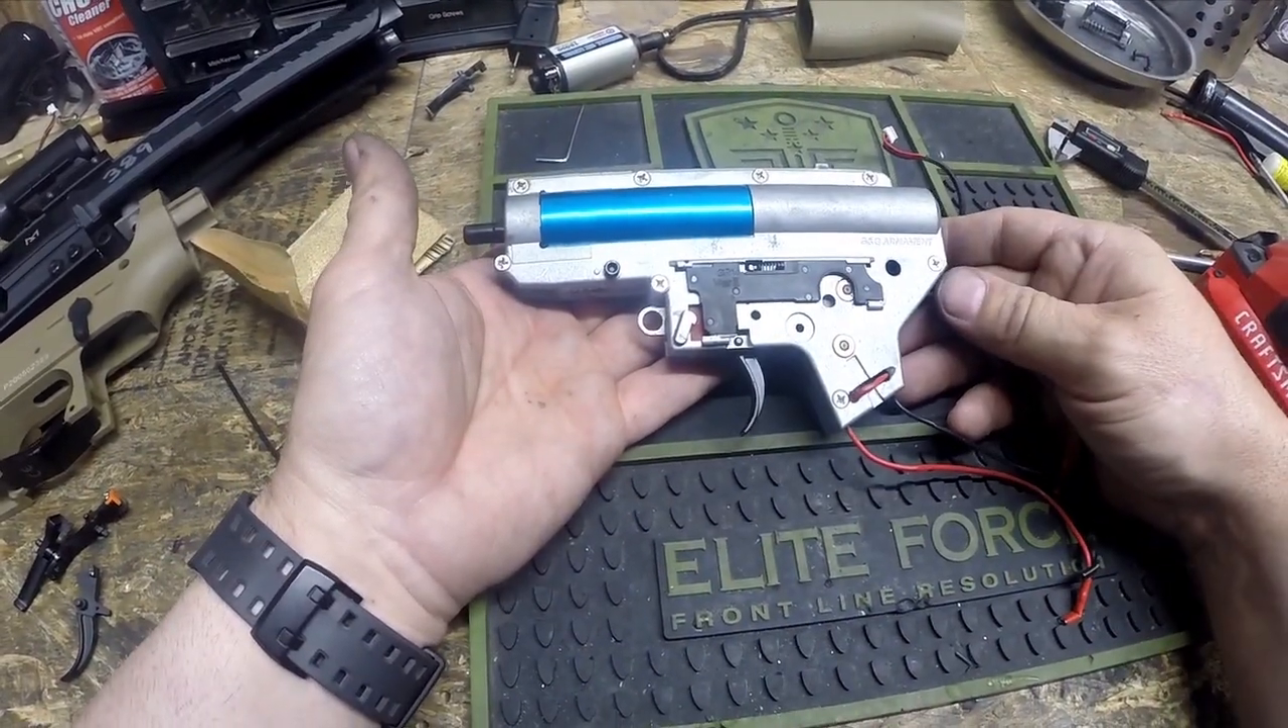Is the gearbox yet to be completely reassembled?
No.